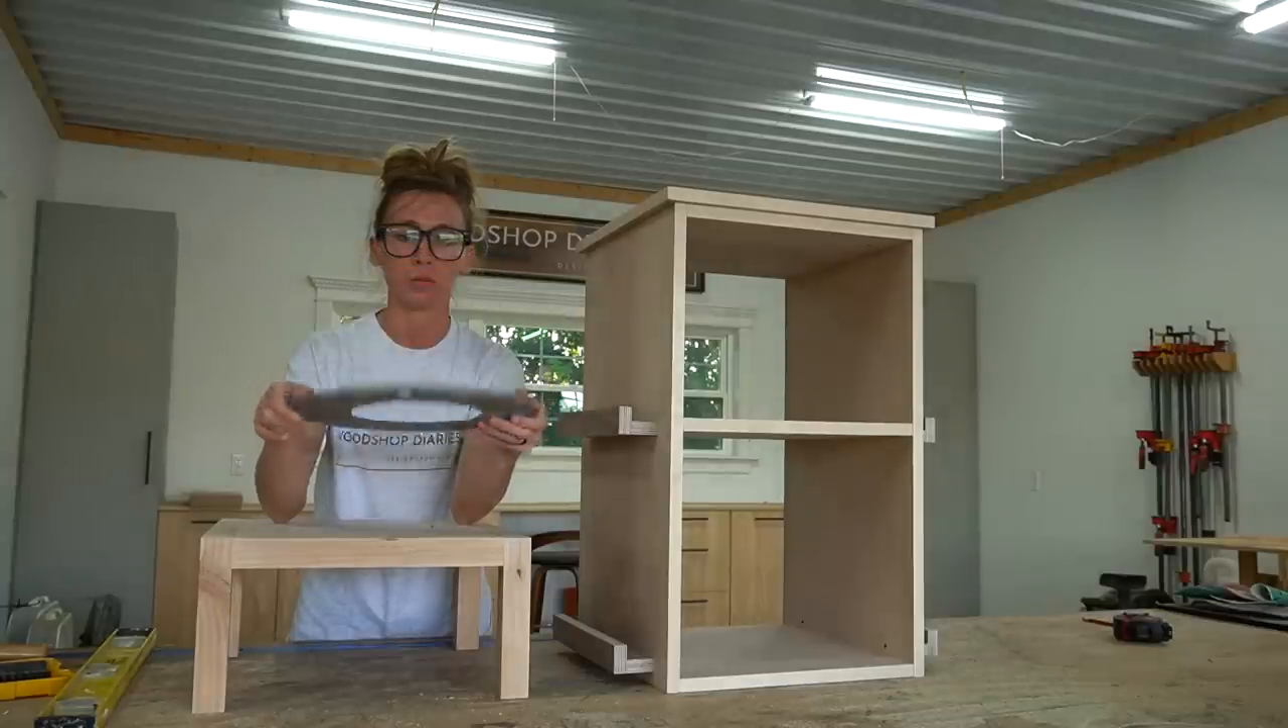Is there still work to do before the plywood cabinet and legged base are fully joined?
Yes.